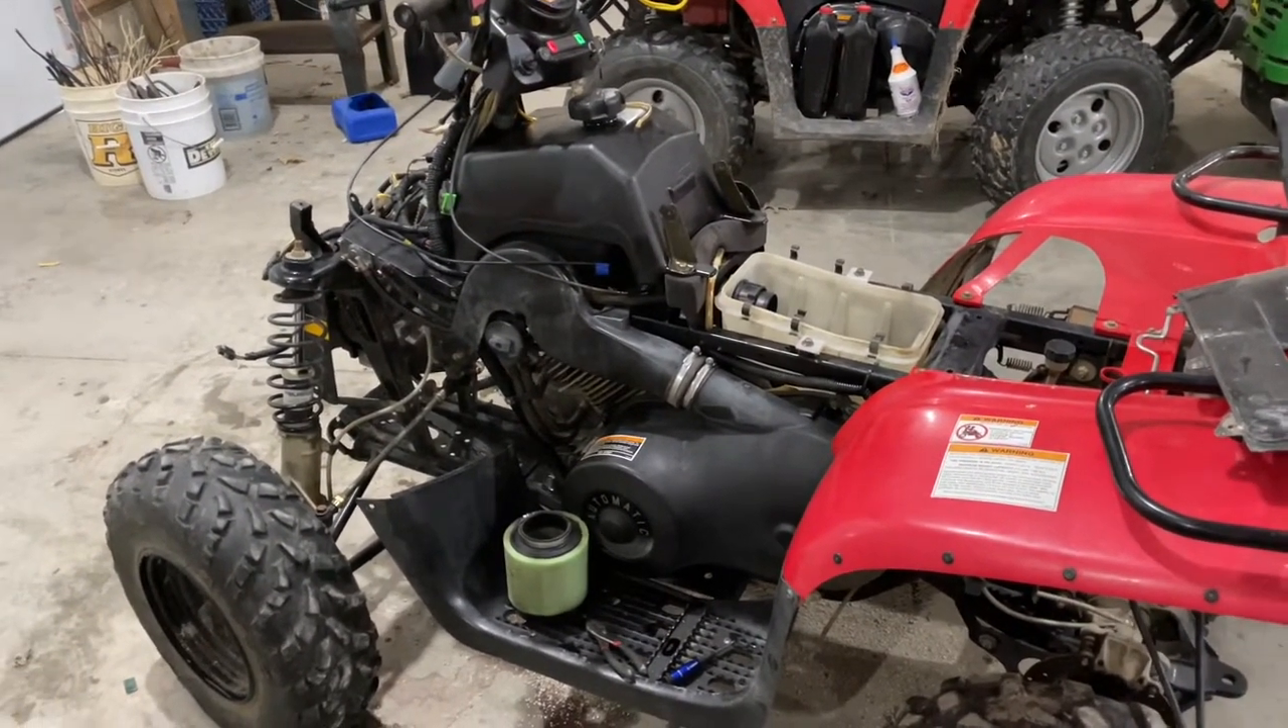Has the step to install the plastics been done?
No.